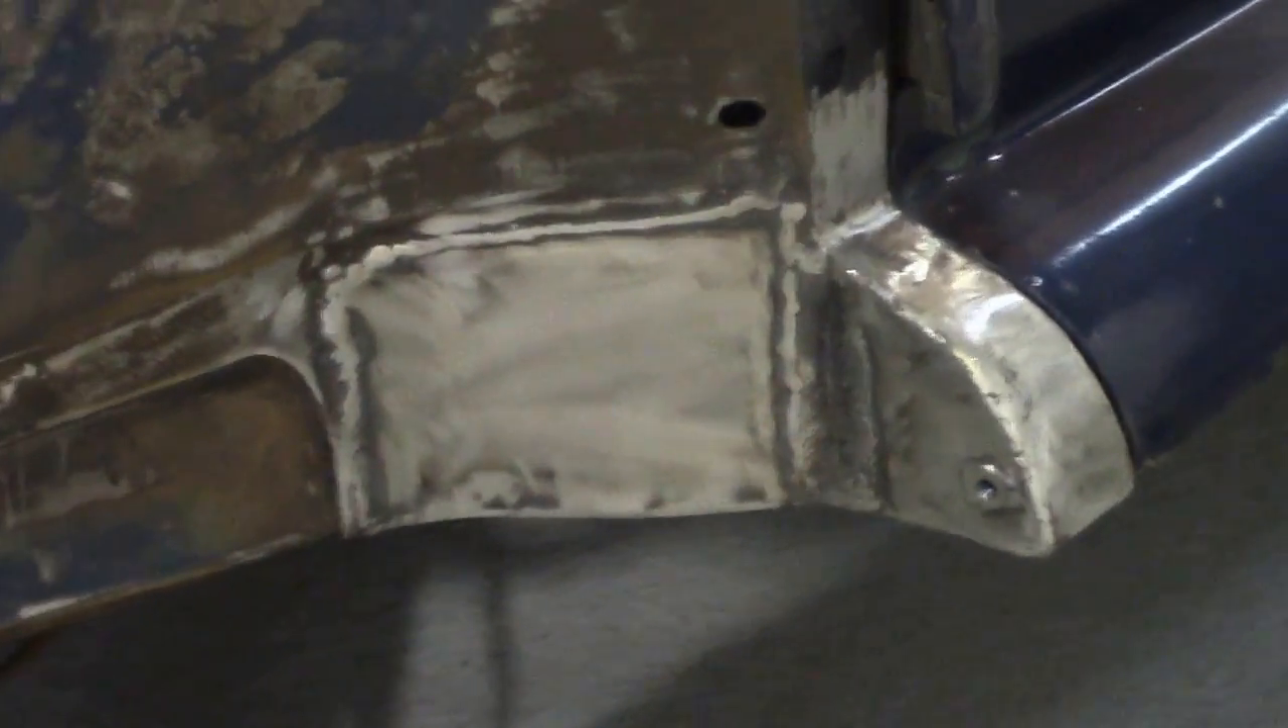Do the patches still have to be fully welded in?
No.